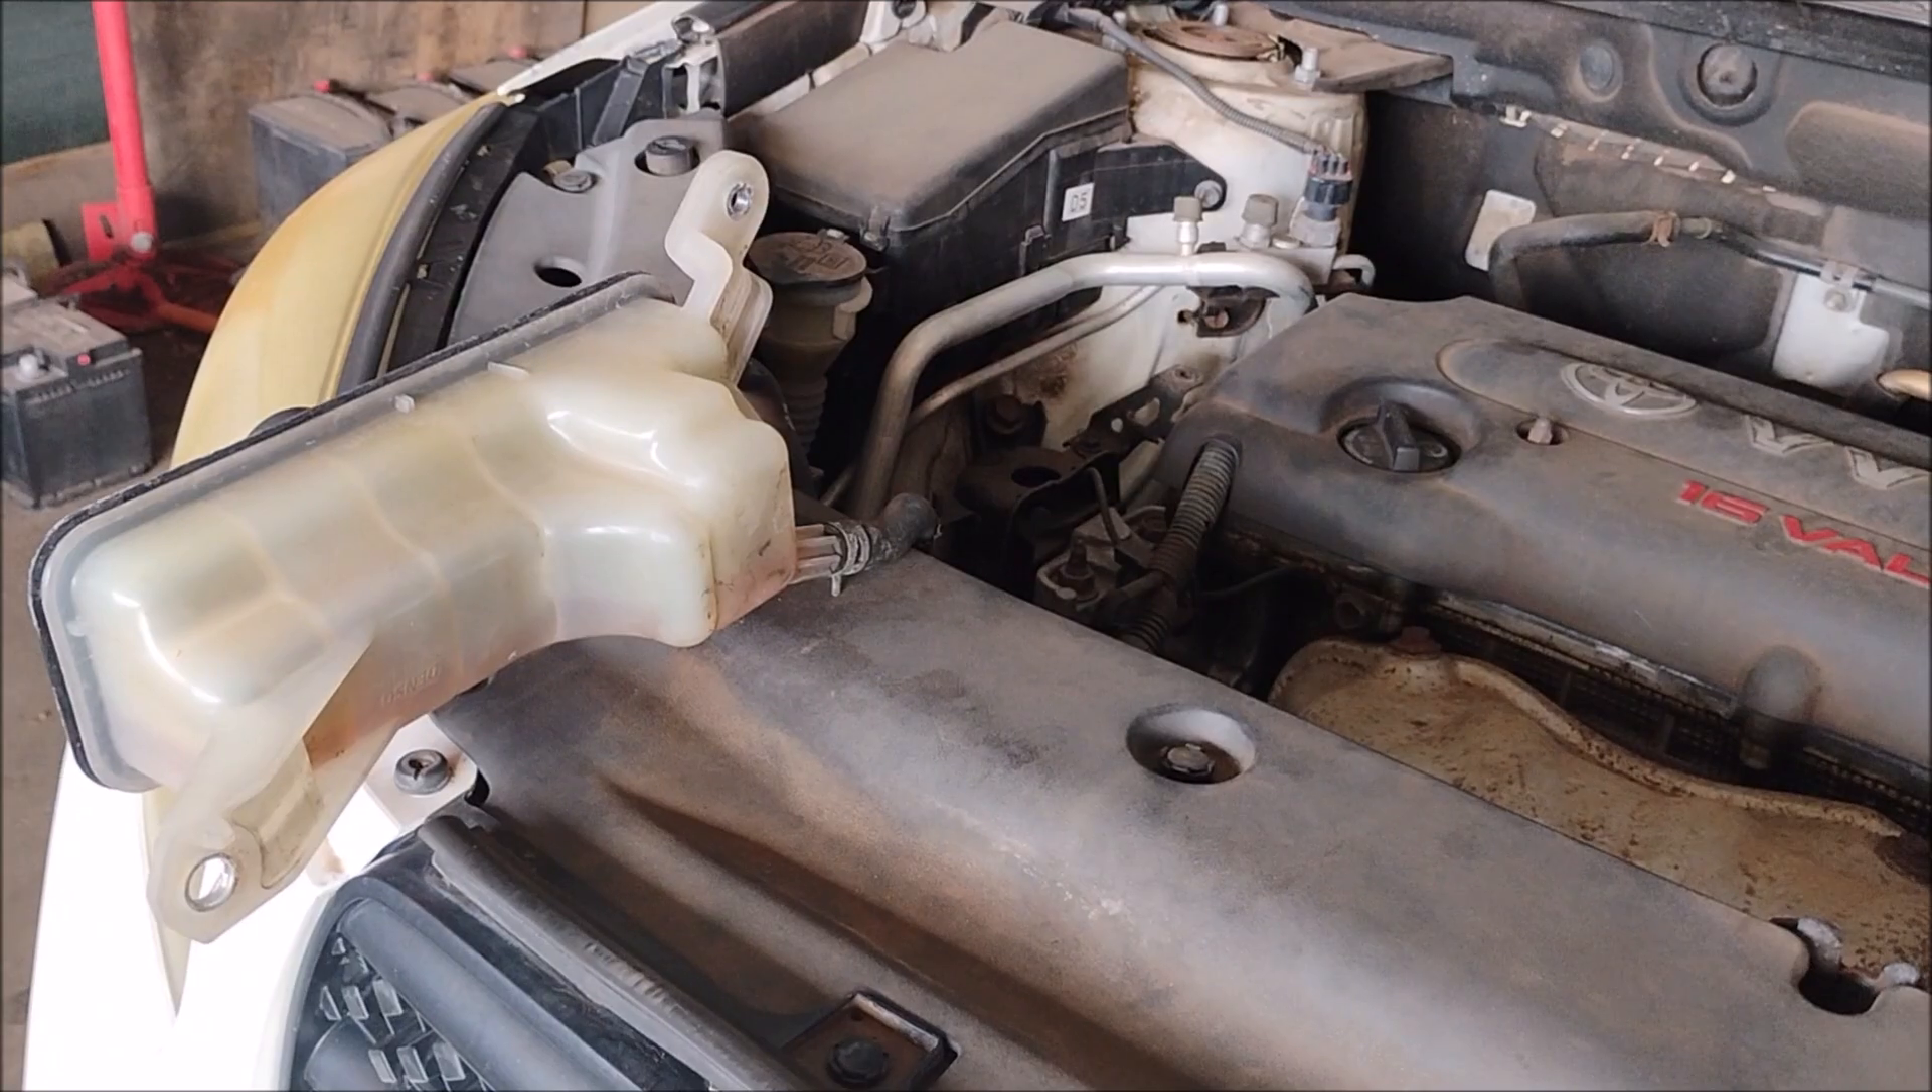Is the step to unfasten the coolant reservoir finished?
Yes.